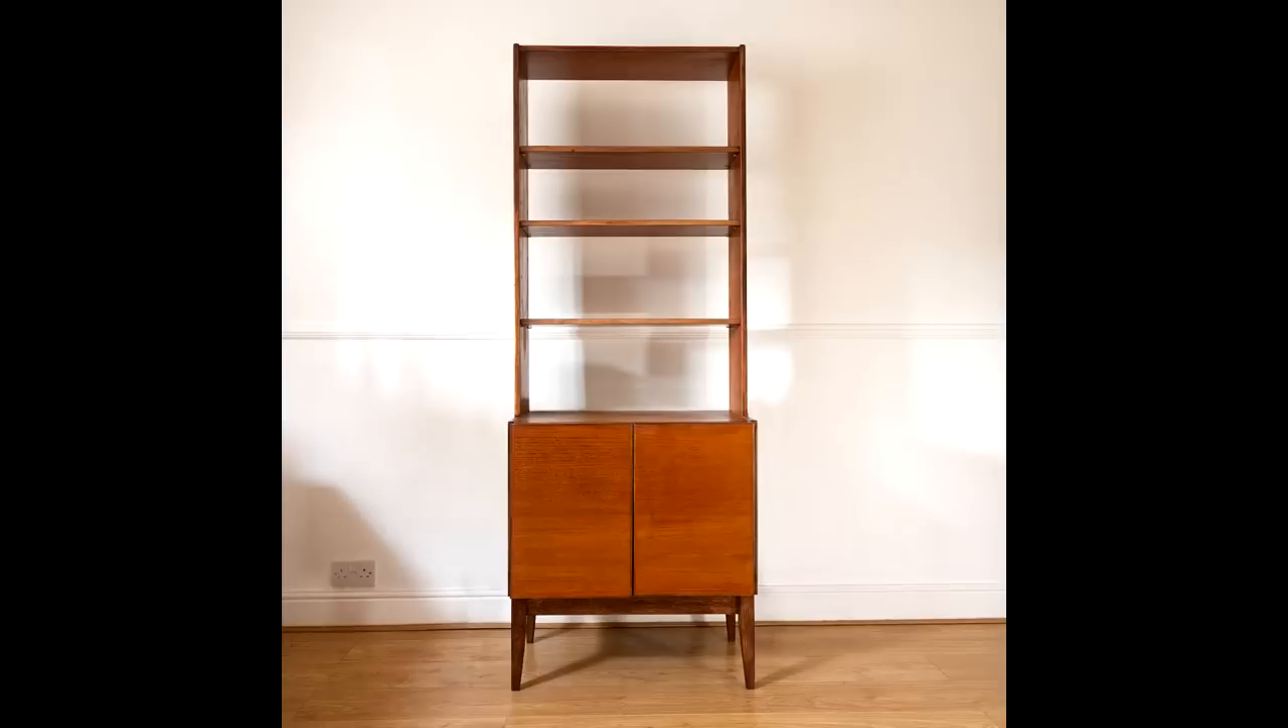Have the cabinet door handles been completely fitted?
No.